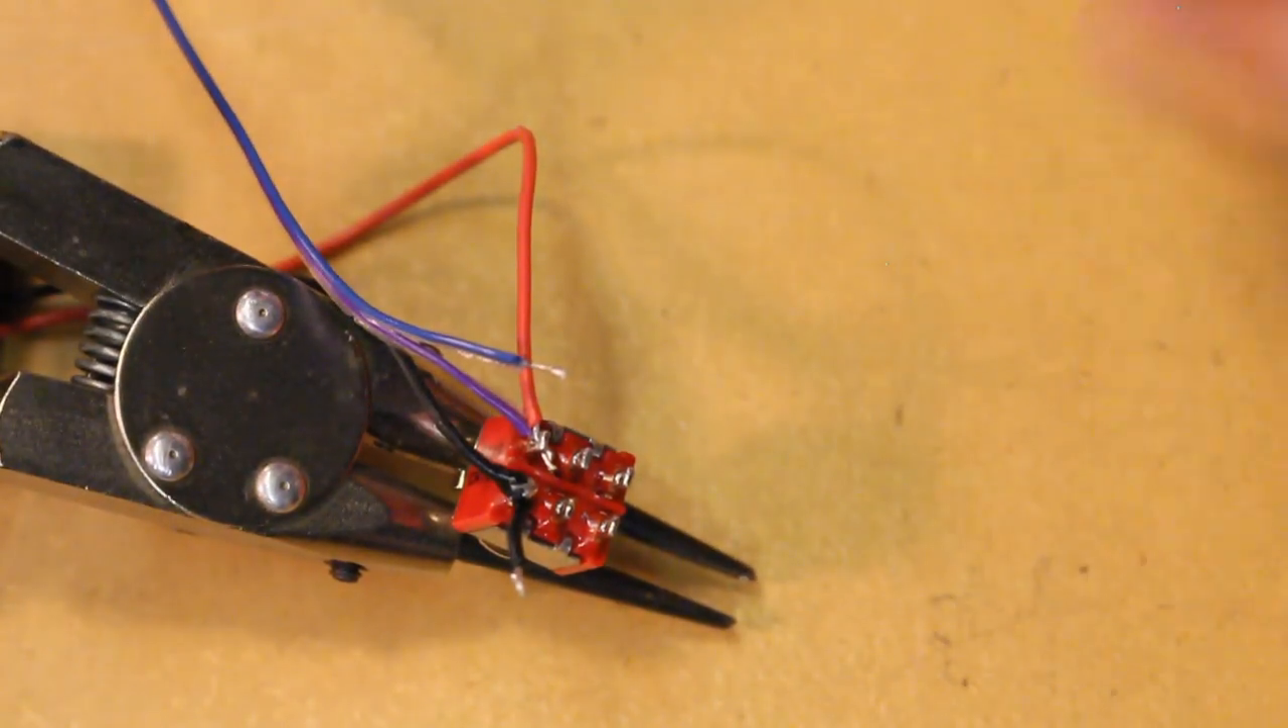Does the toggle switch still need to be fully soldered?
Yes.